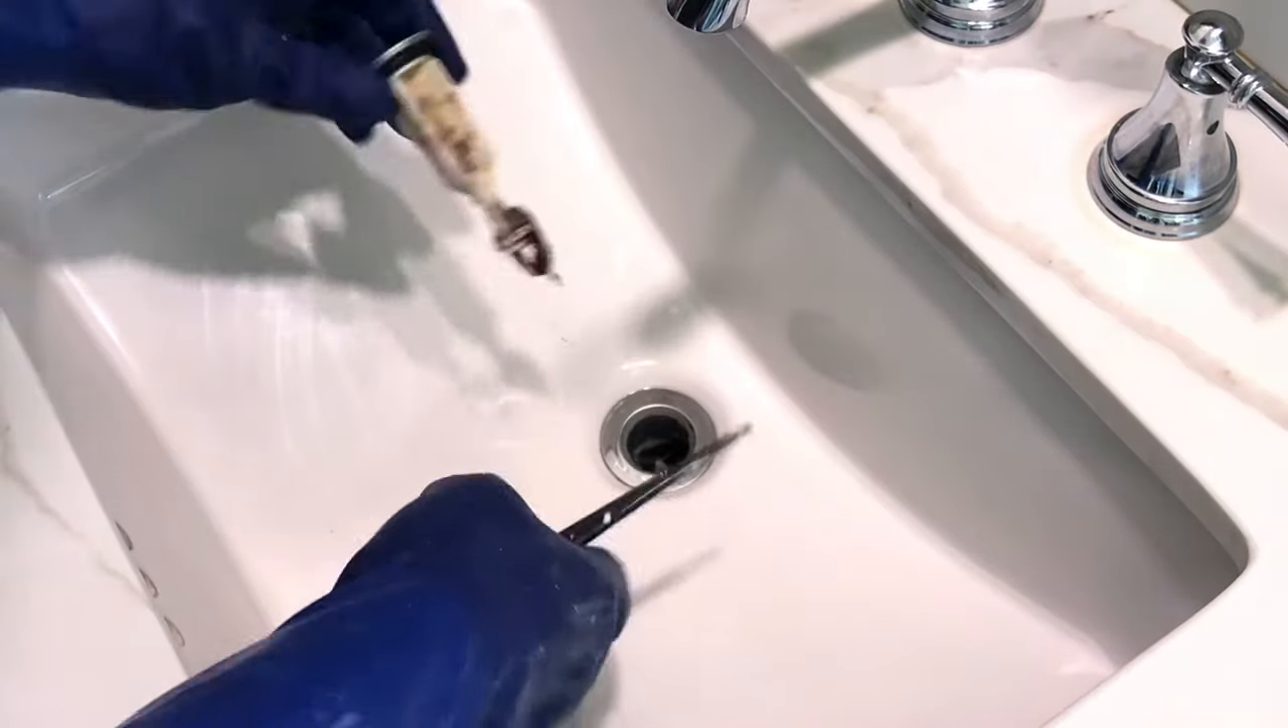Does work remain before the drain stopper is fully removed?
No.